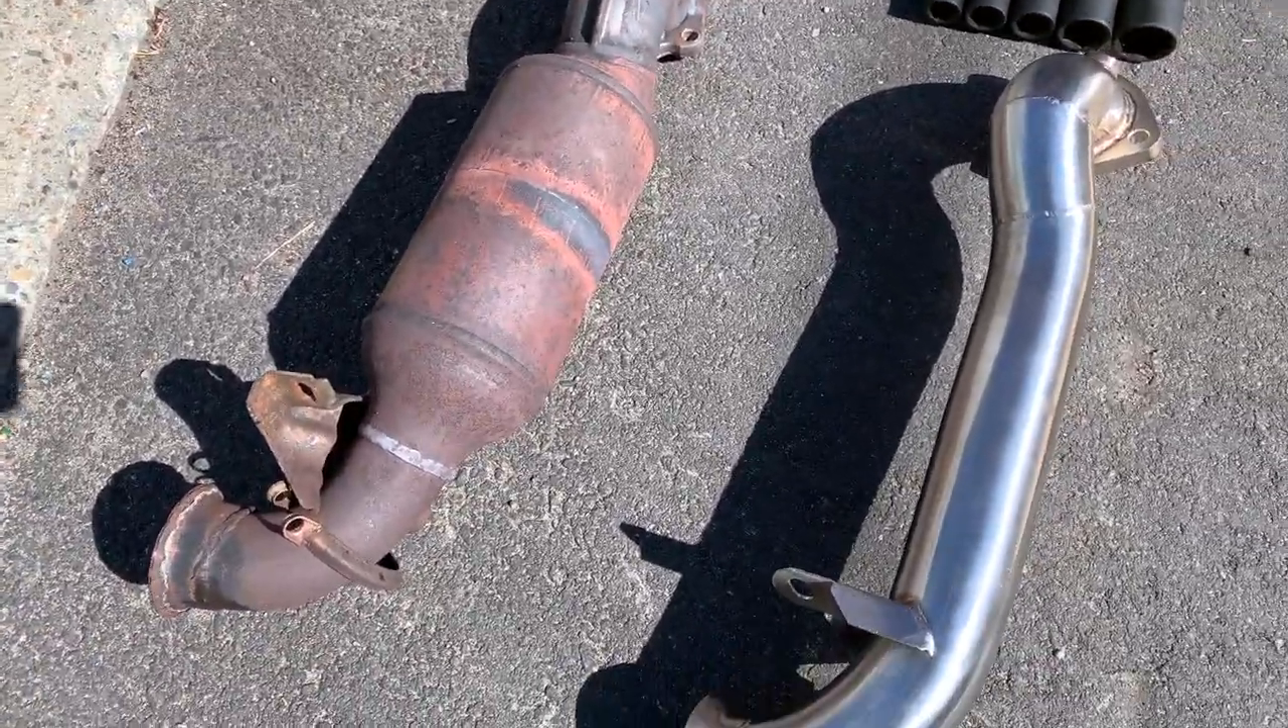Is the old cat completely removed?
Yes.